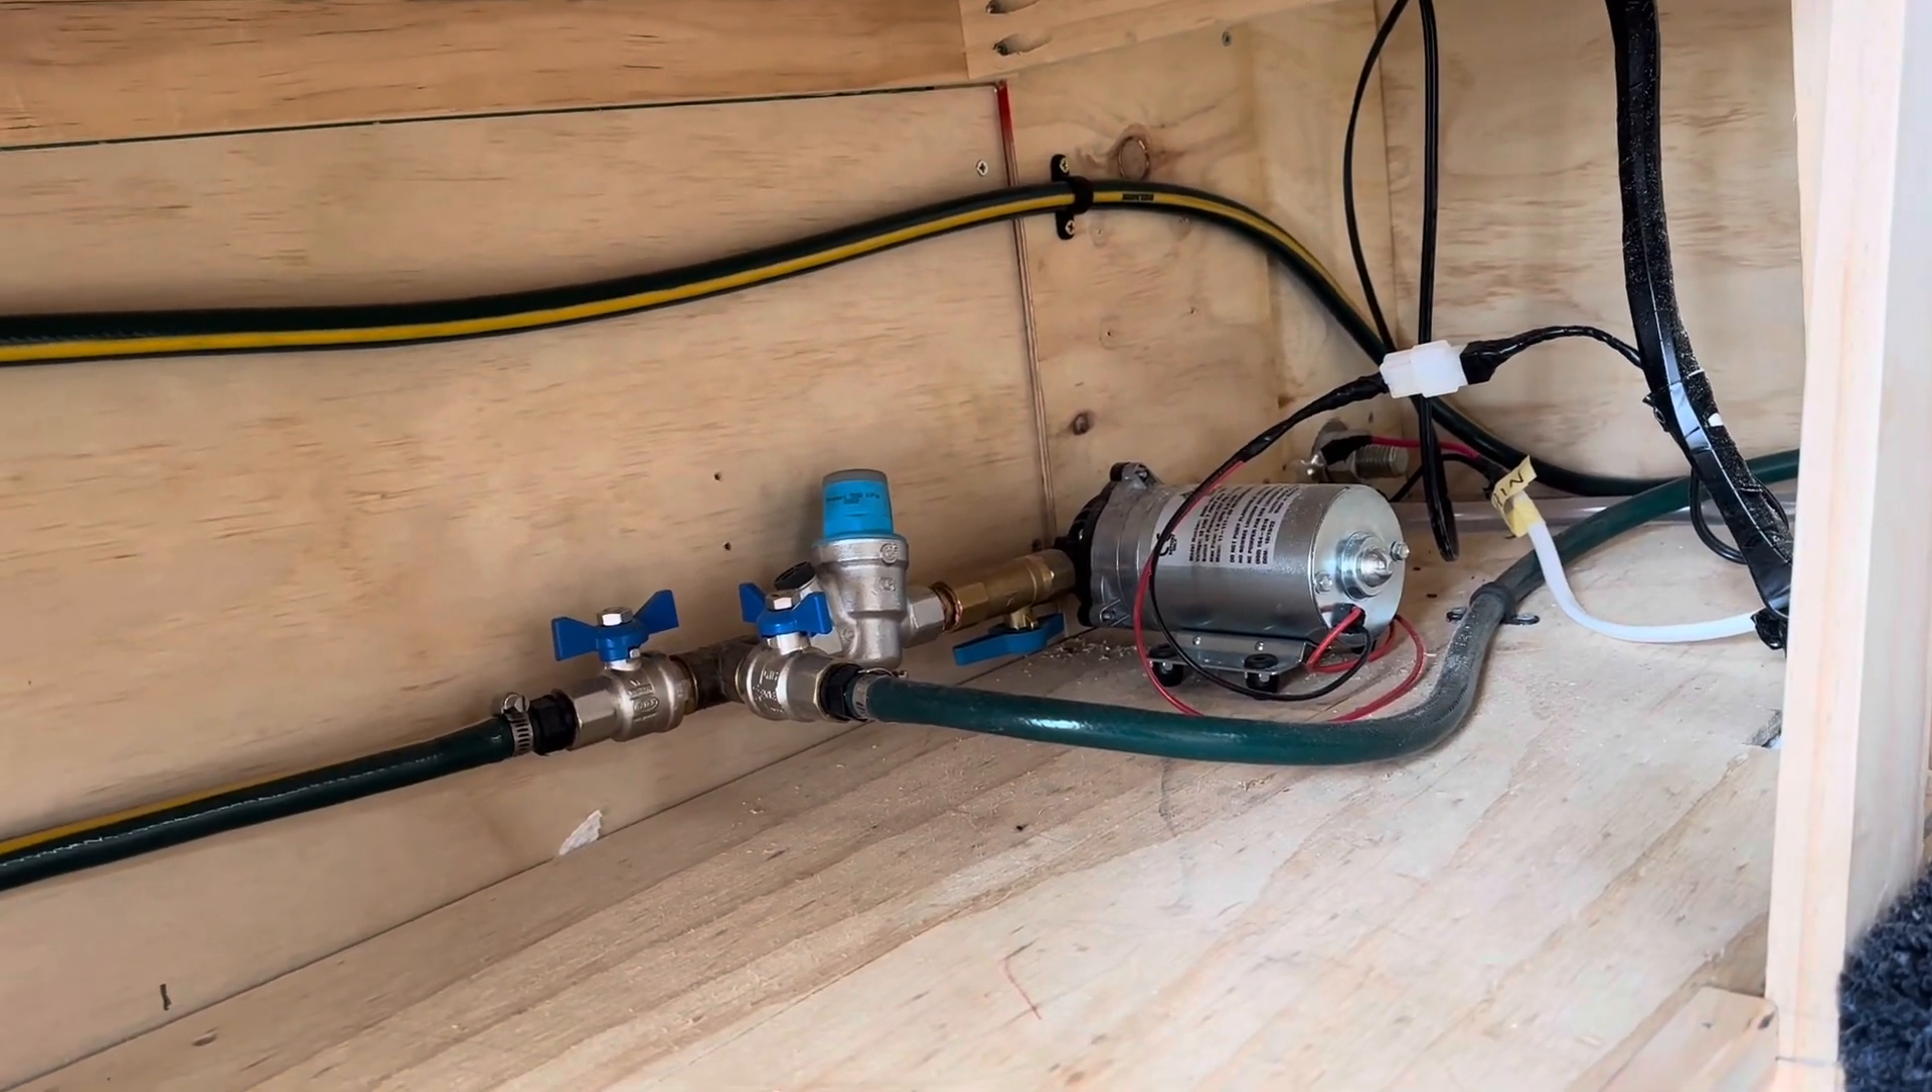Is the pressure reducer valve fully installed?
Yes.